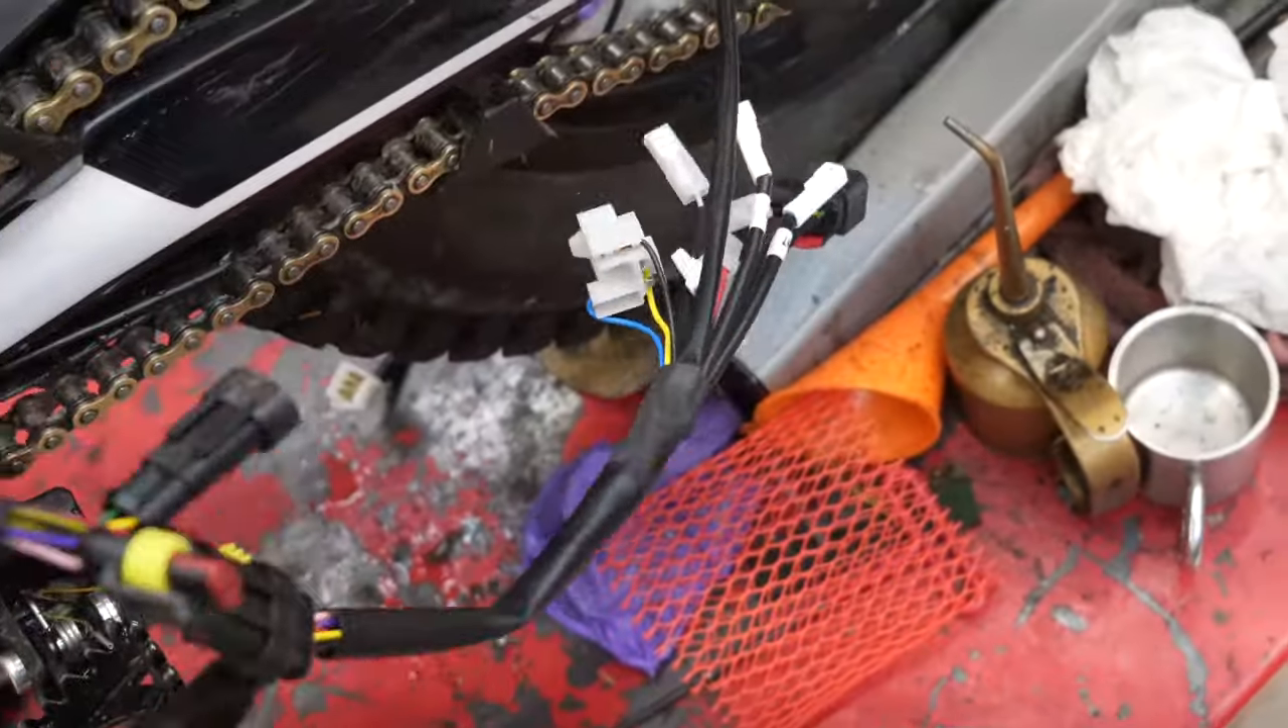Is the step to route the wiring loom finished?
No.